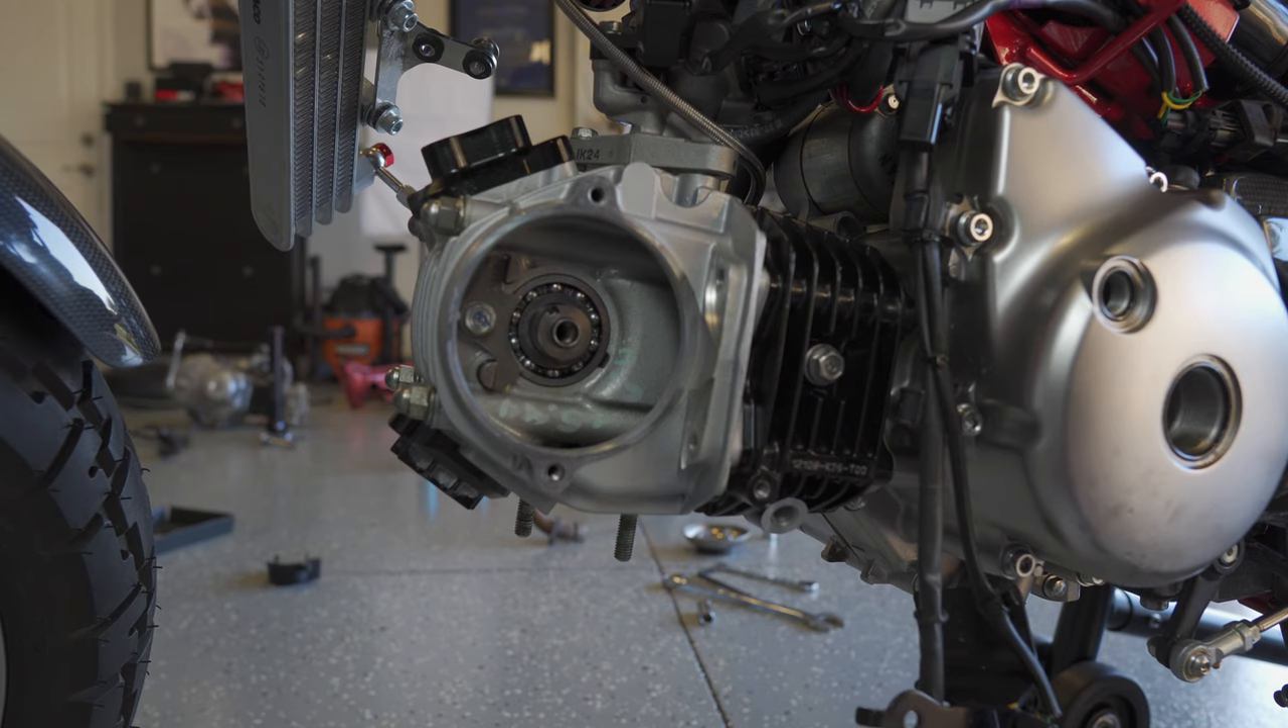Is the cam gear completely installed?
No.